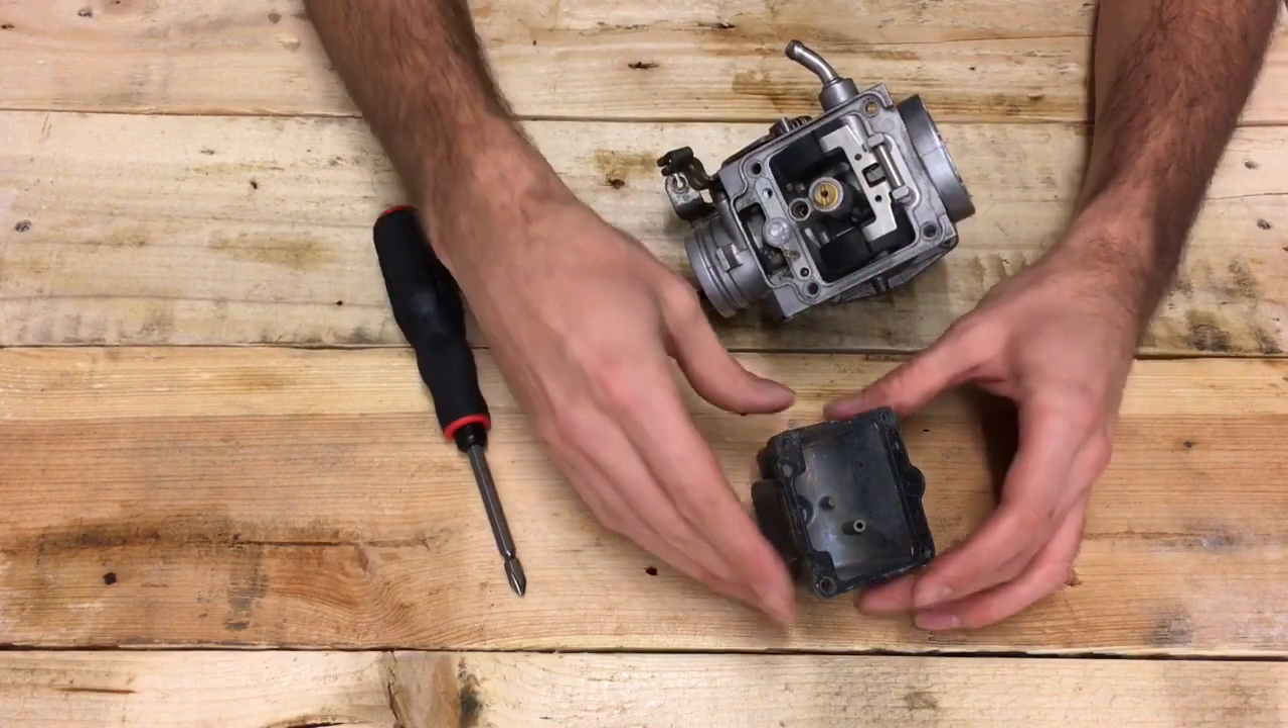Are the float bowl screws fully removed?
Yes.